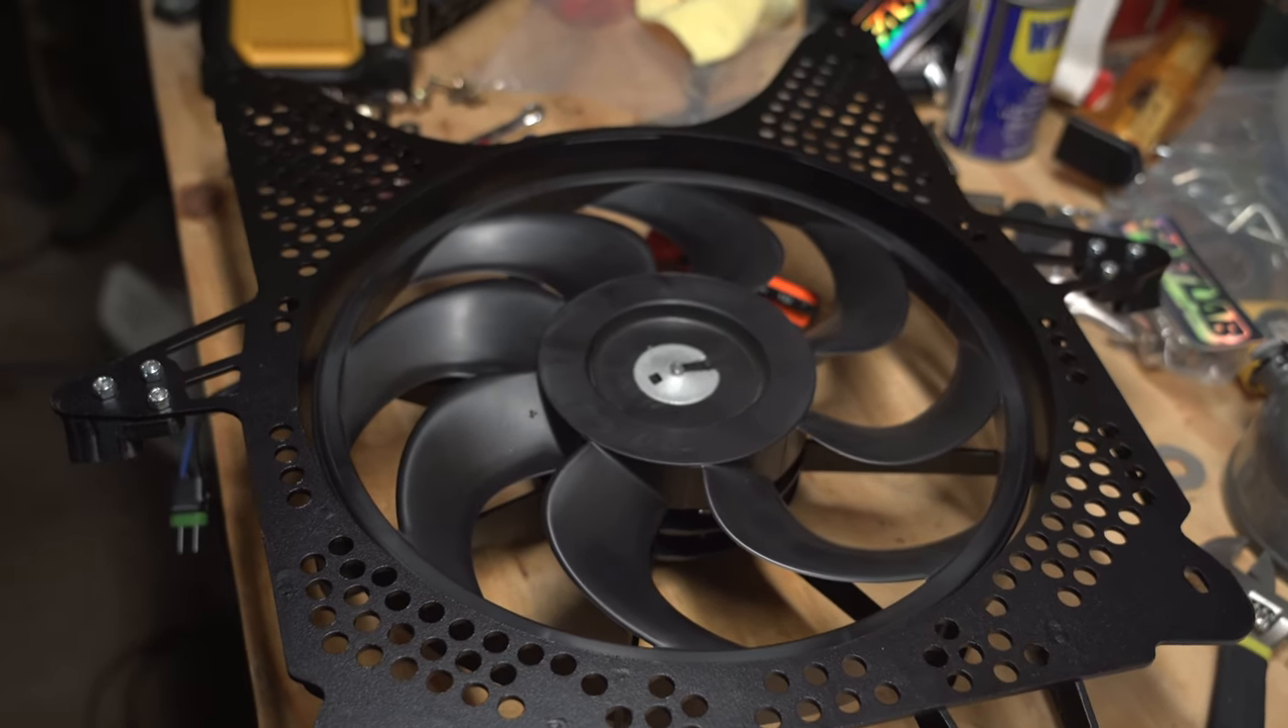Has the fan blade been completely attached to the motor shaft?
Yes.